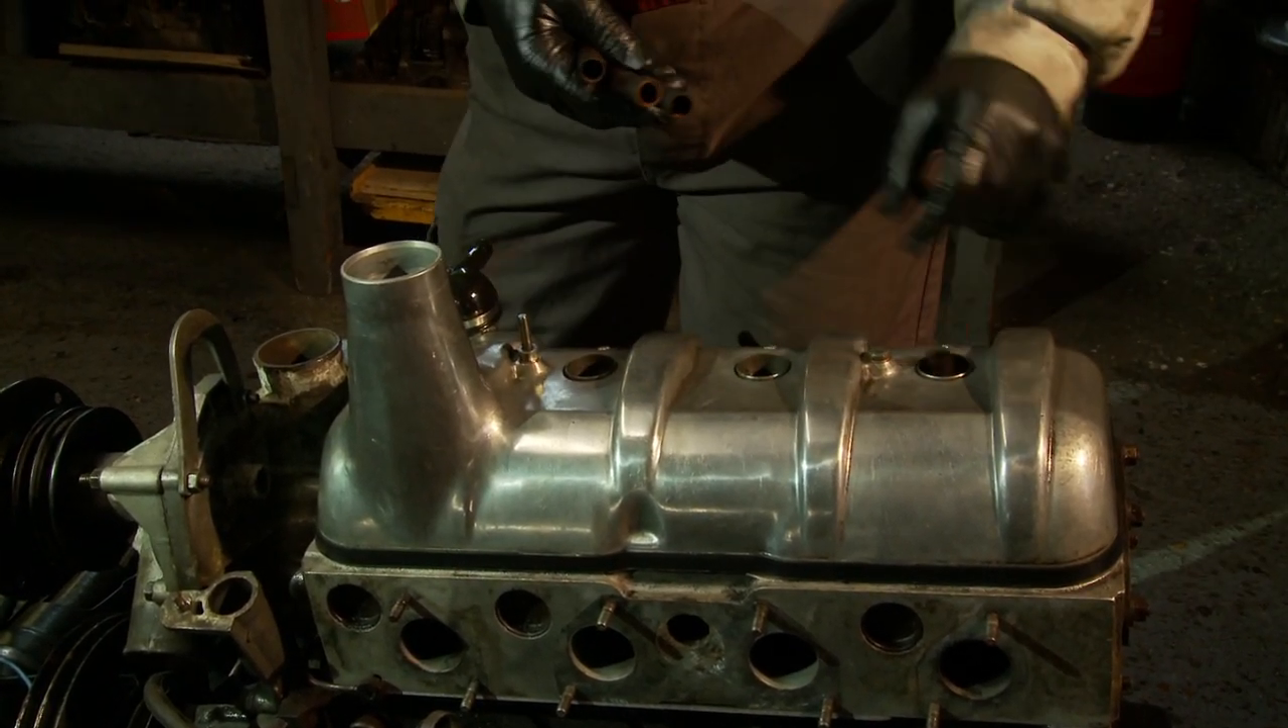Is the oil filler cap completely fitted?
No.